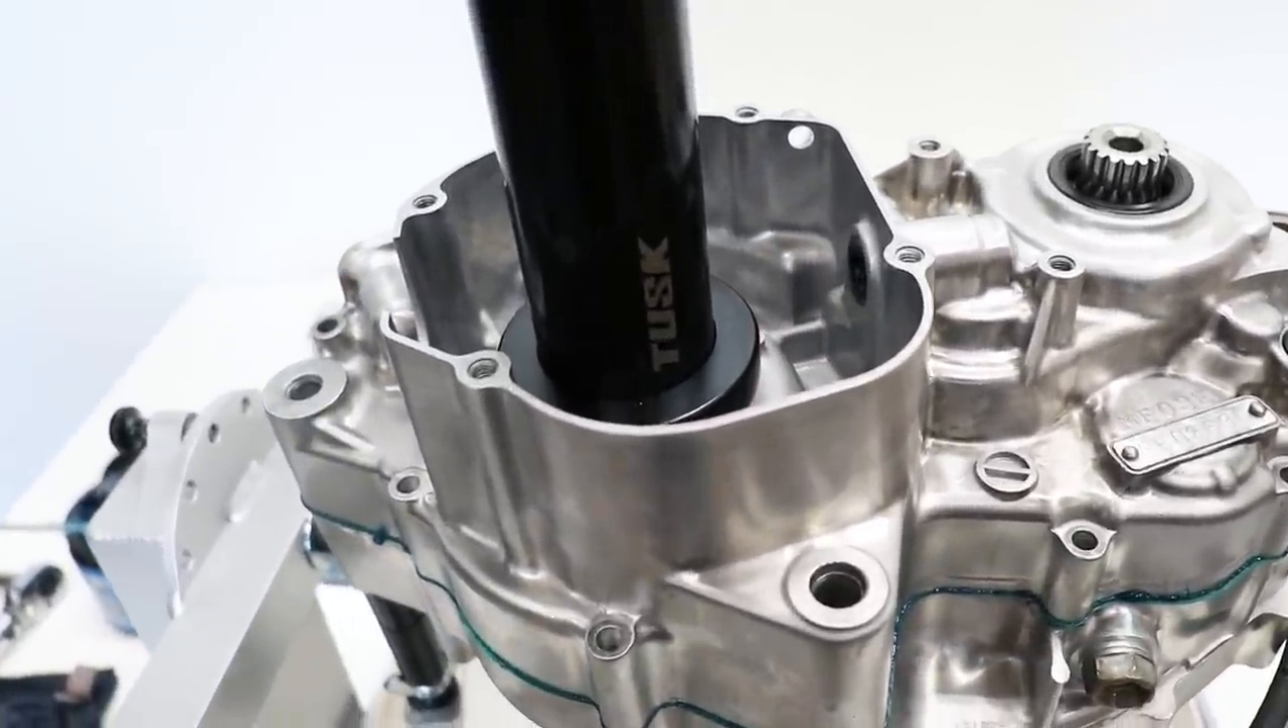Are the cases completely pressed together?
Yes.